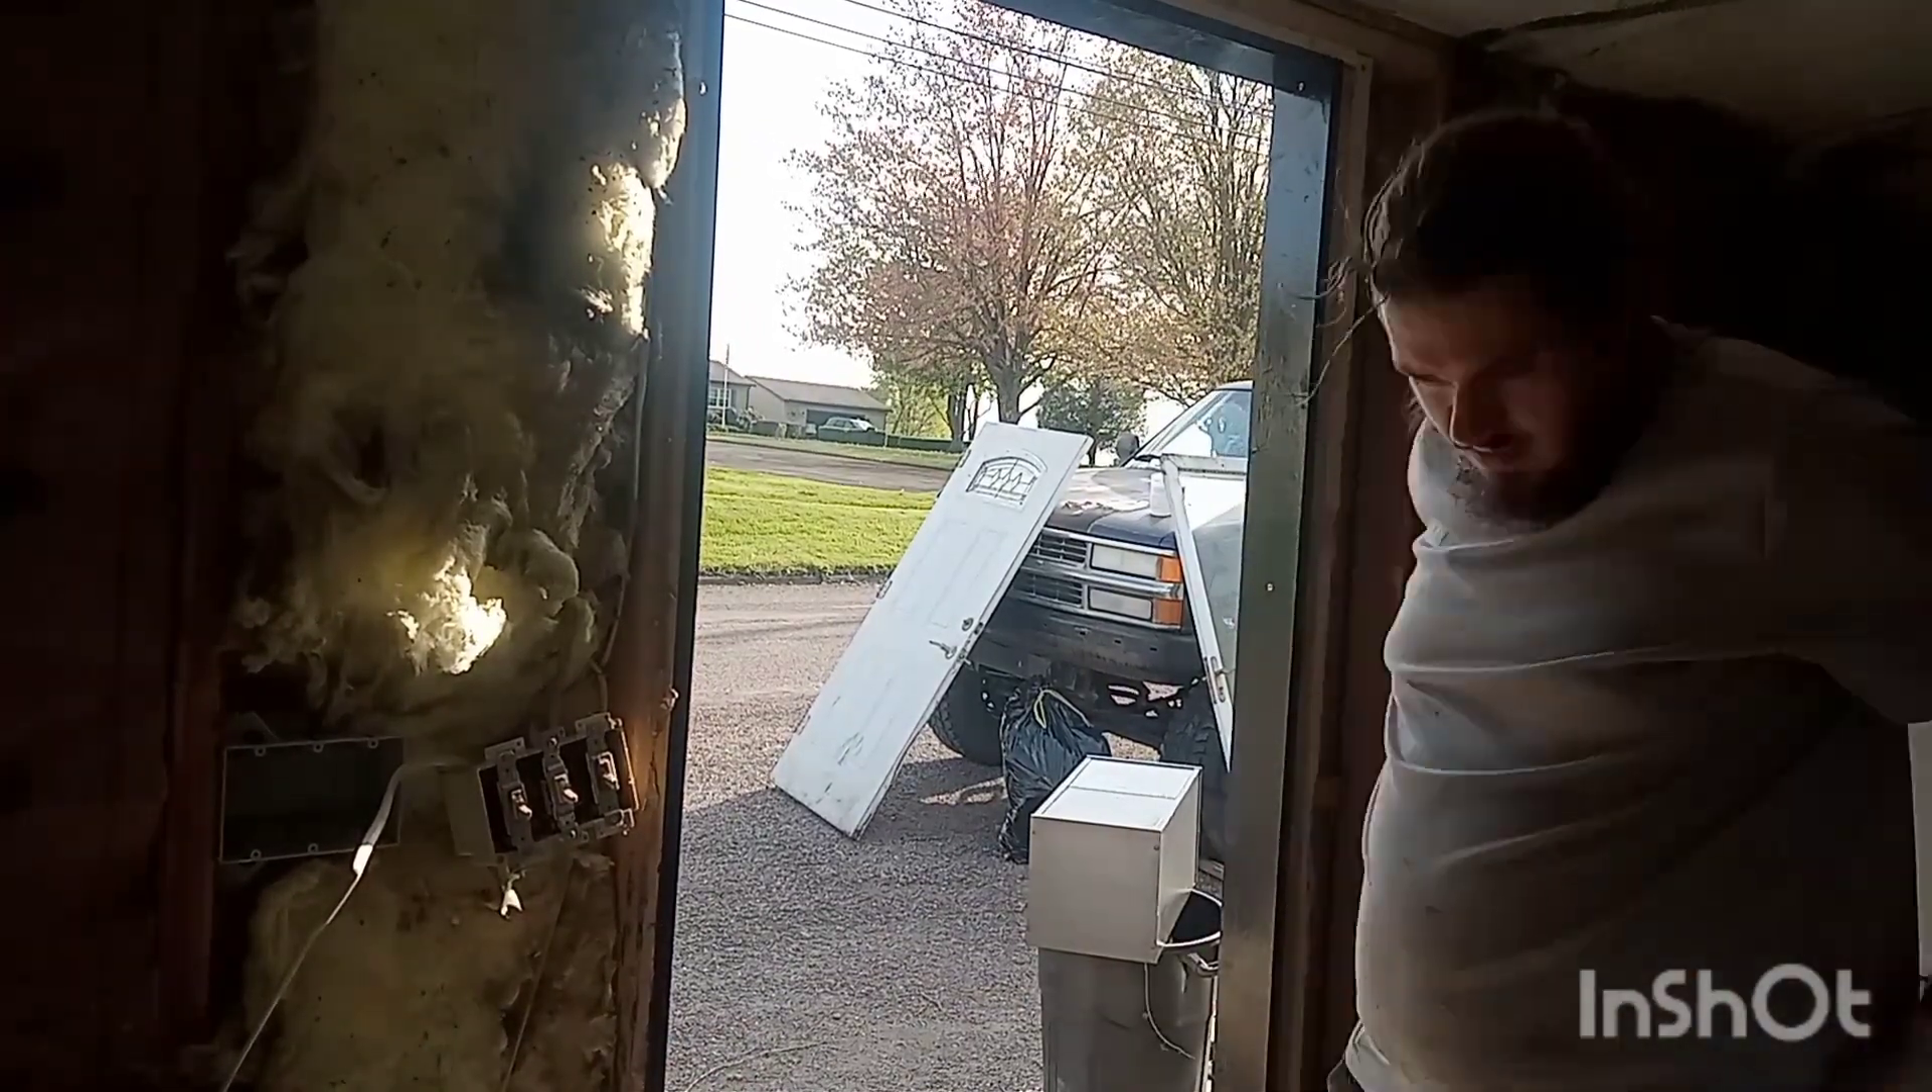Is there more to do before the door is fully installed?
Yes.